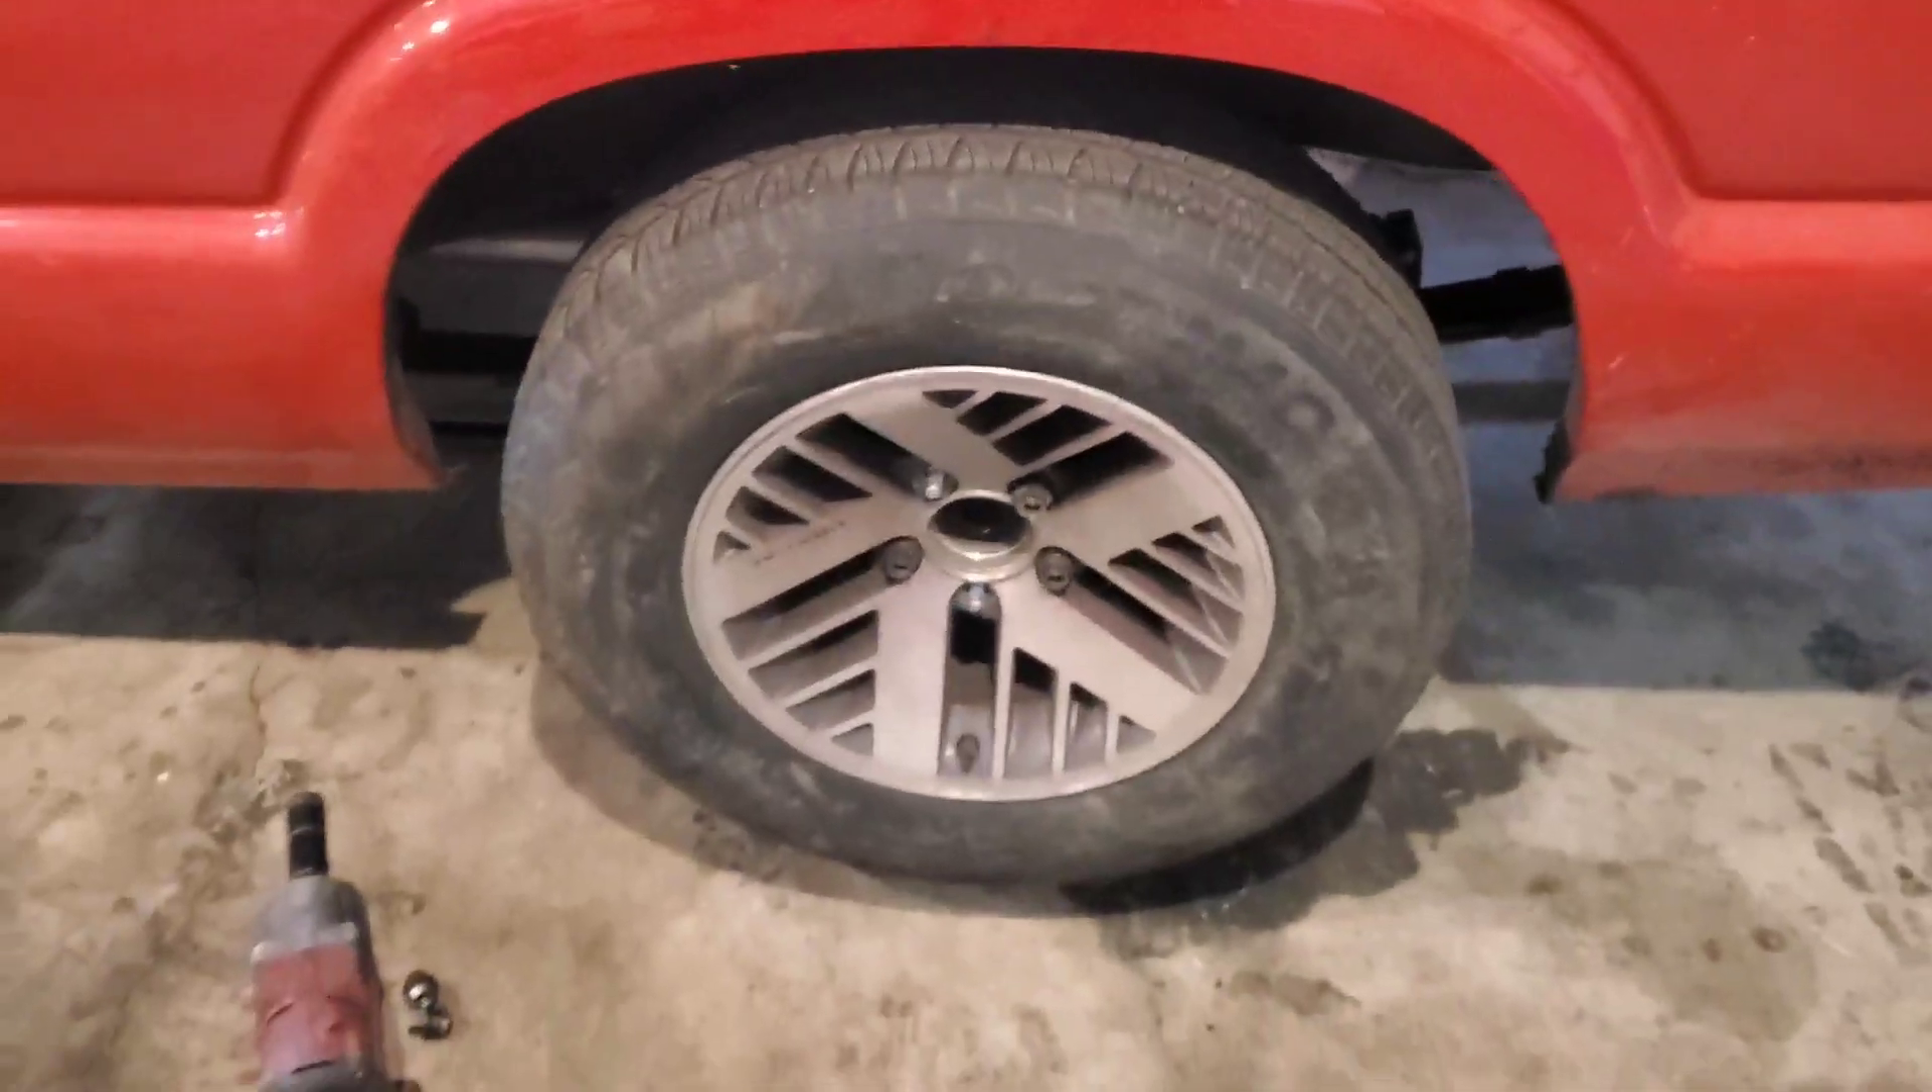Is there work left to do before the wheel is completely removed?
Yes.